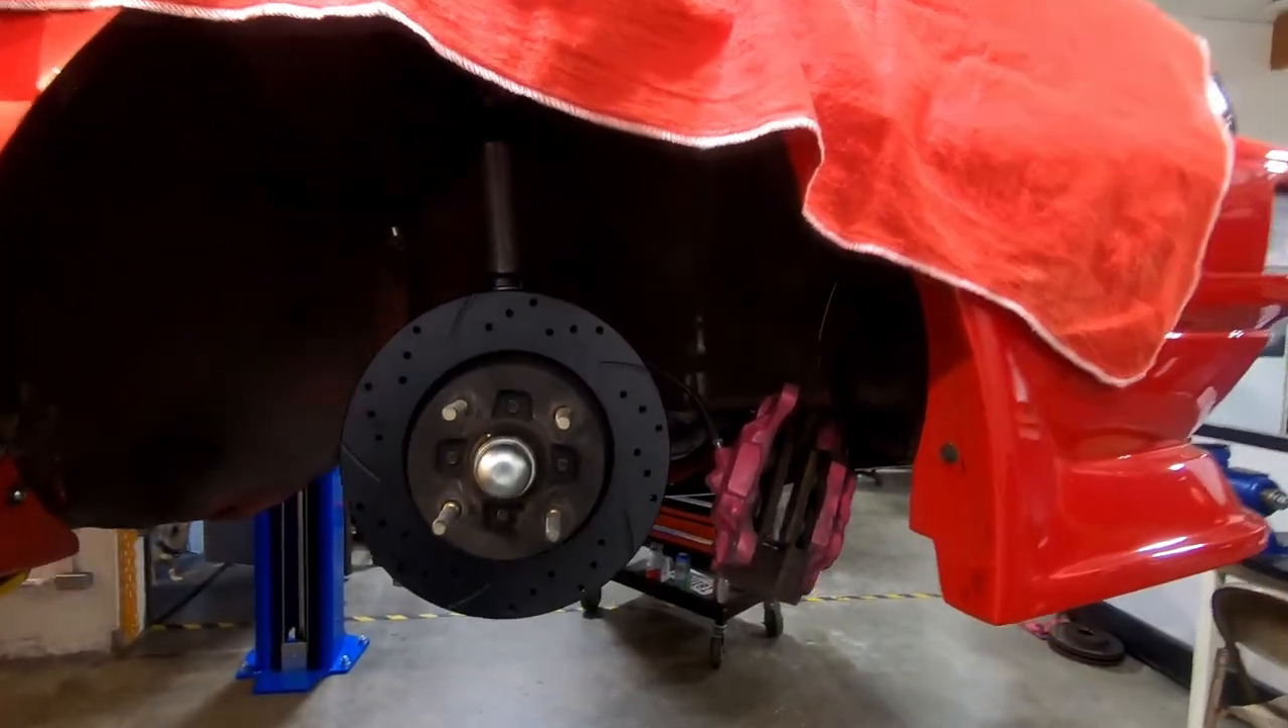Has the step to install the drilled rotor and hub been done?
Yes.